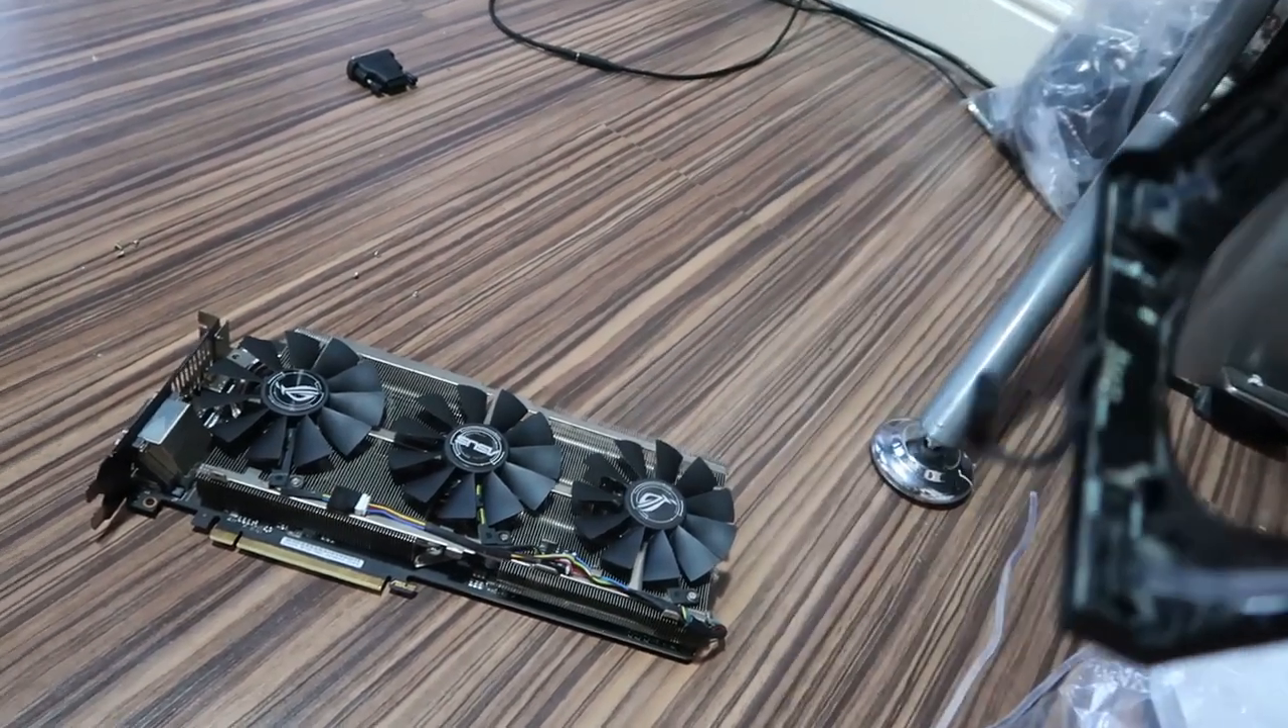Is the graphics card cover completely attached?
No.